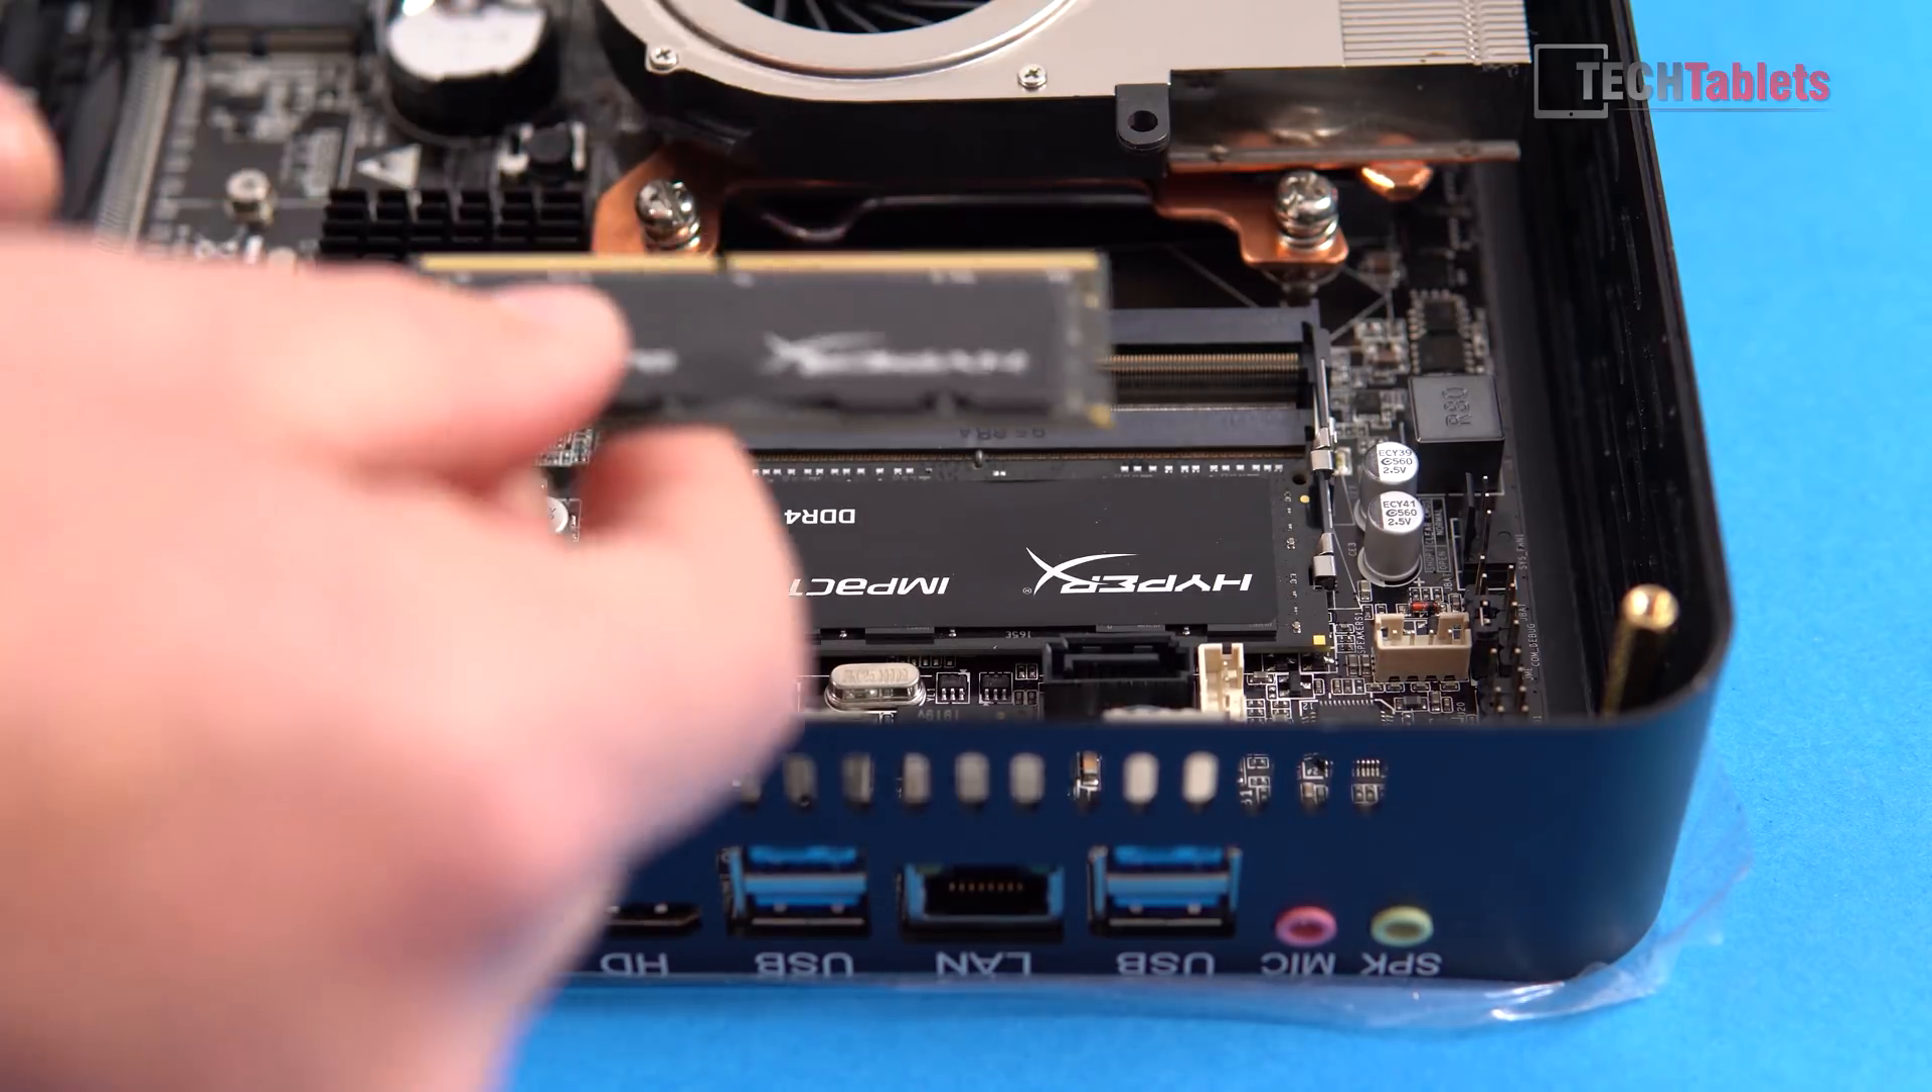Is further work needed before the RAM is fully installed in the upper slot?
Yes.